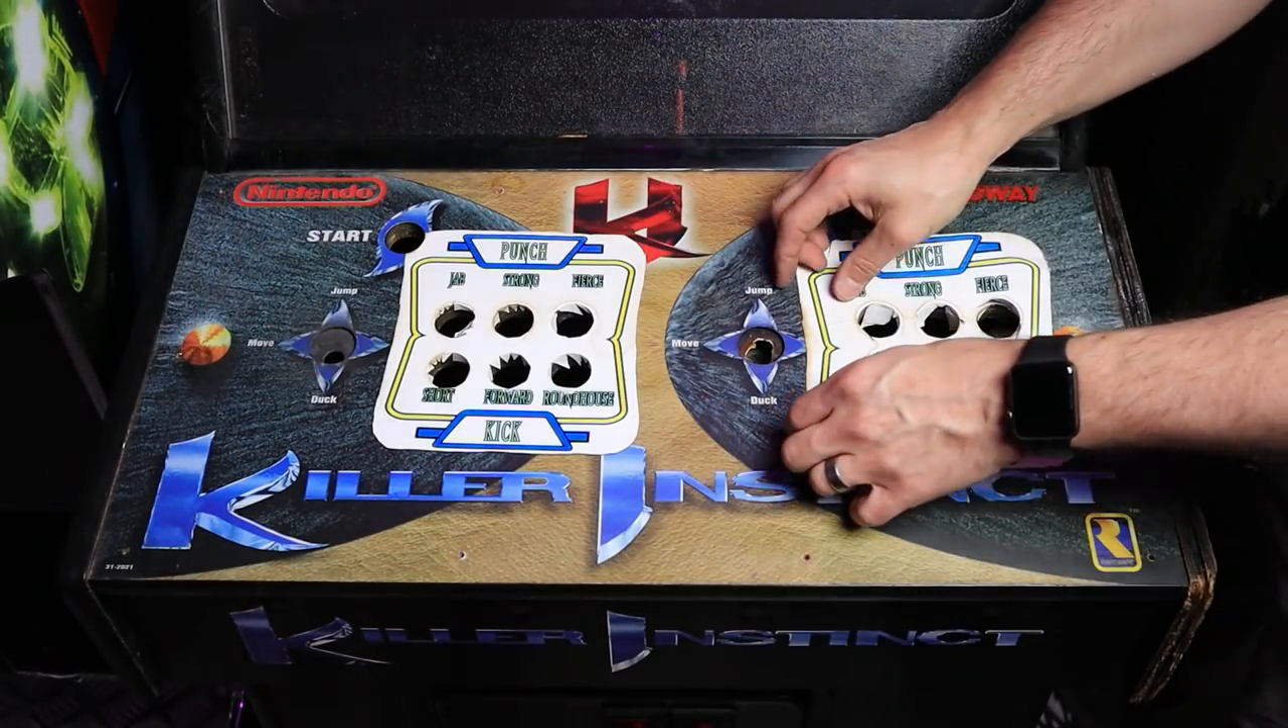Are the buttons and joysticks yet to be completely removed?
No.